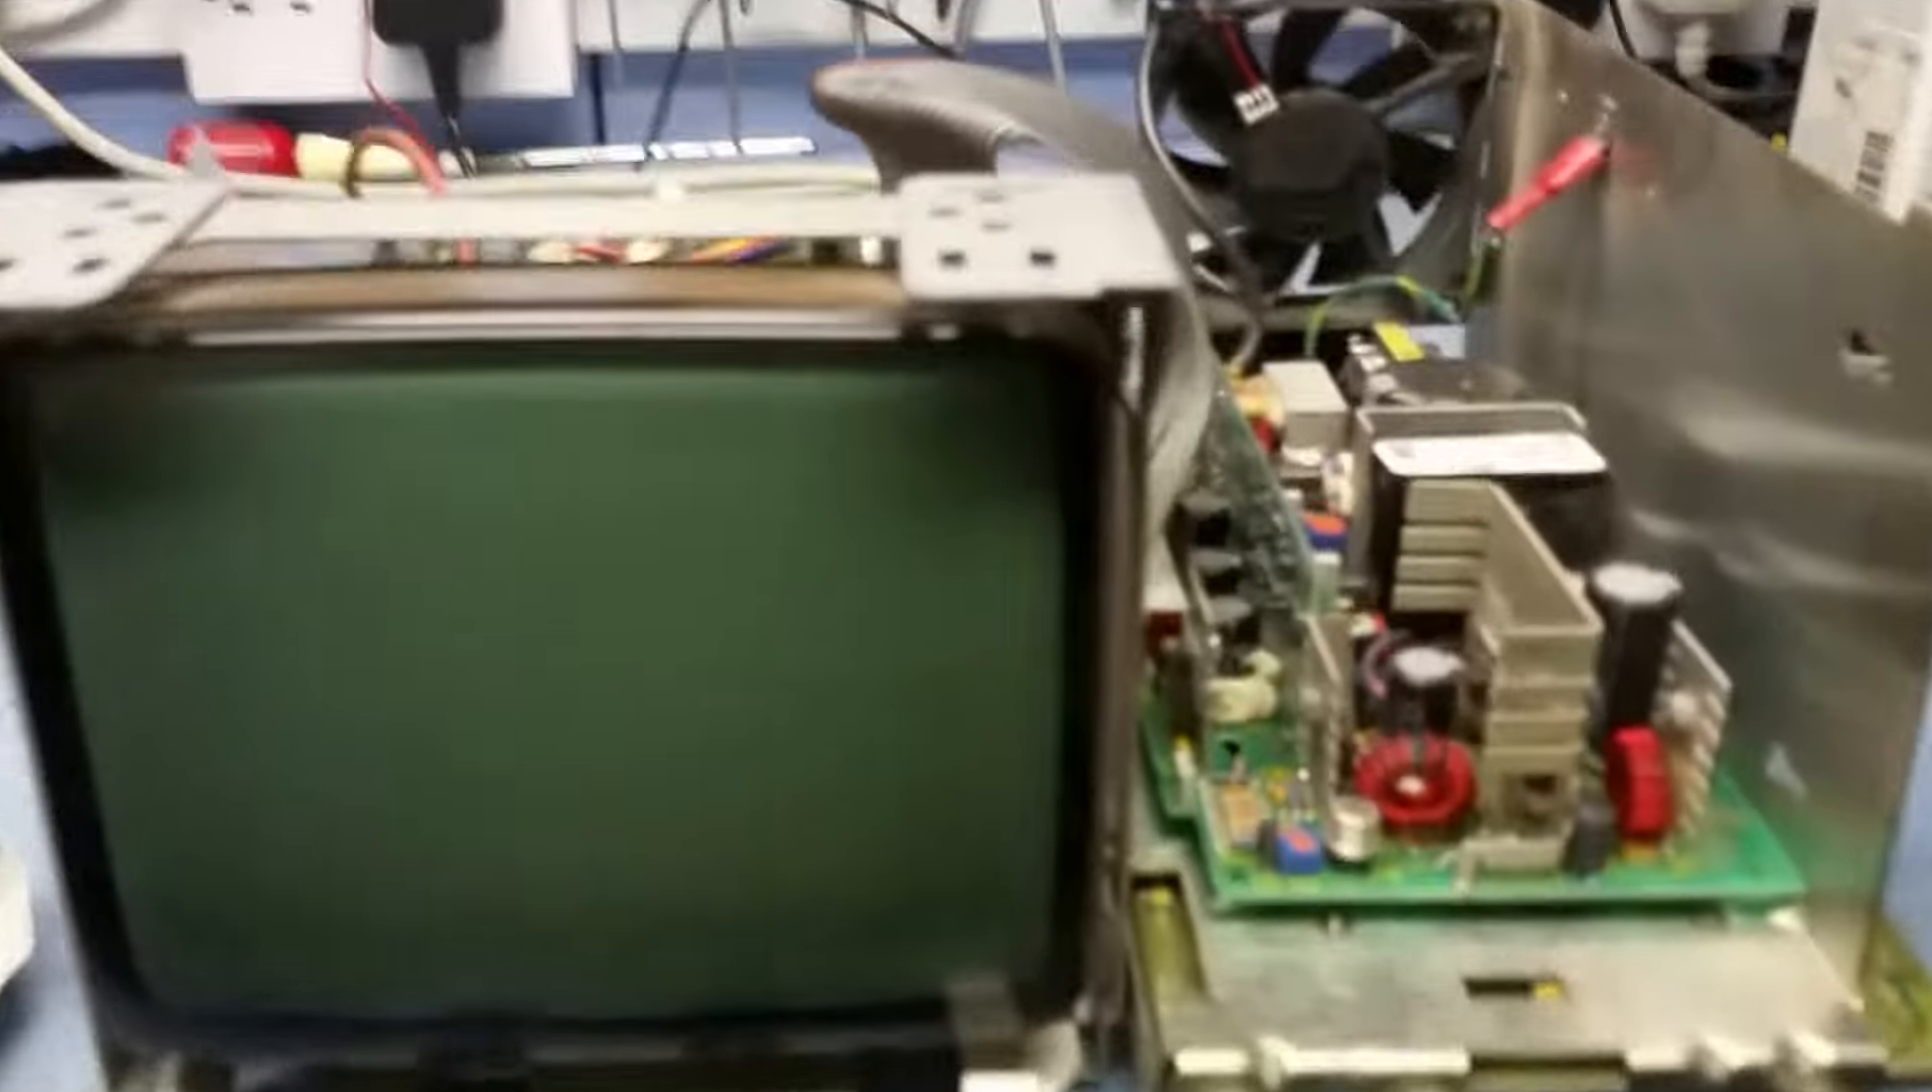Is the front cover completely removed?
Yes.